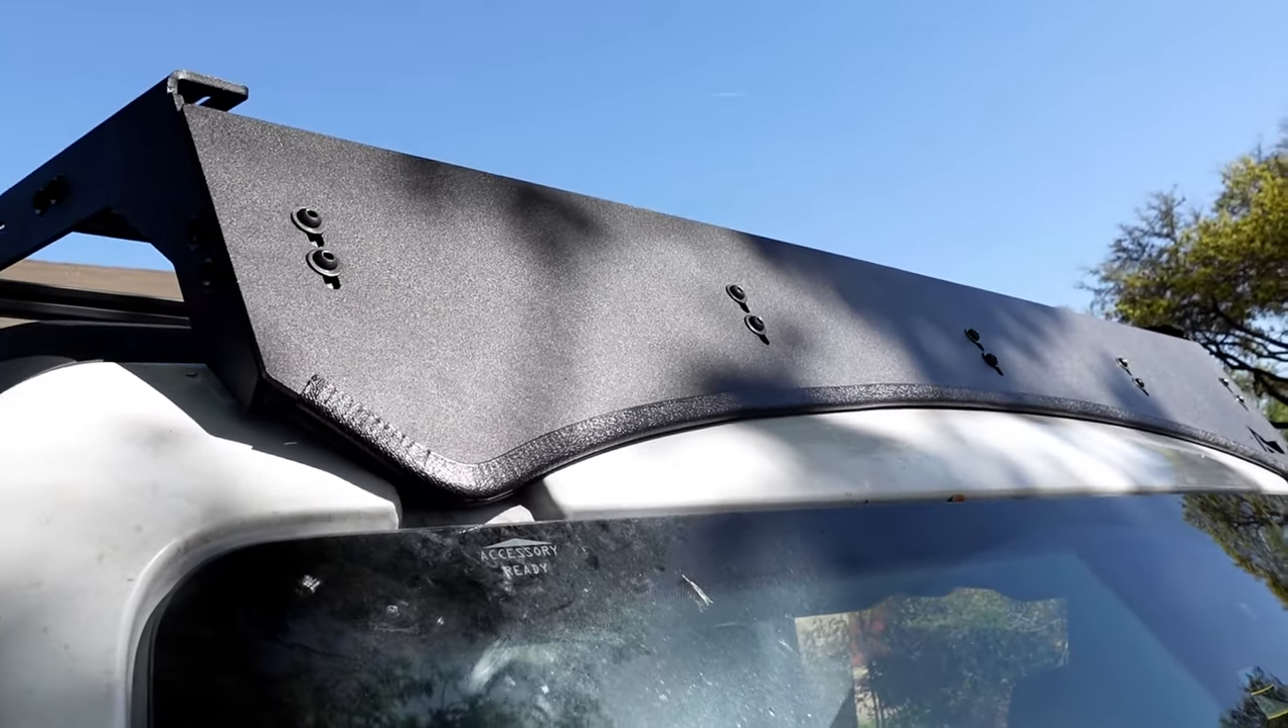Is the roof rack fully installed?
Yes.